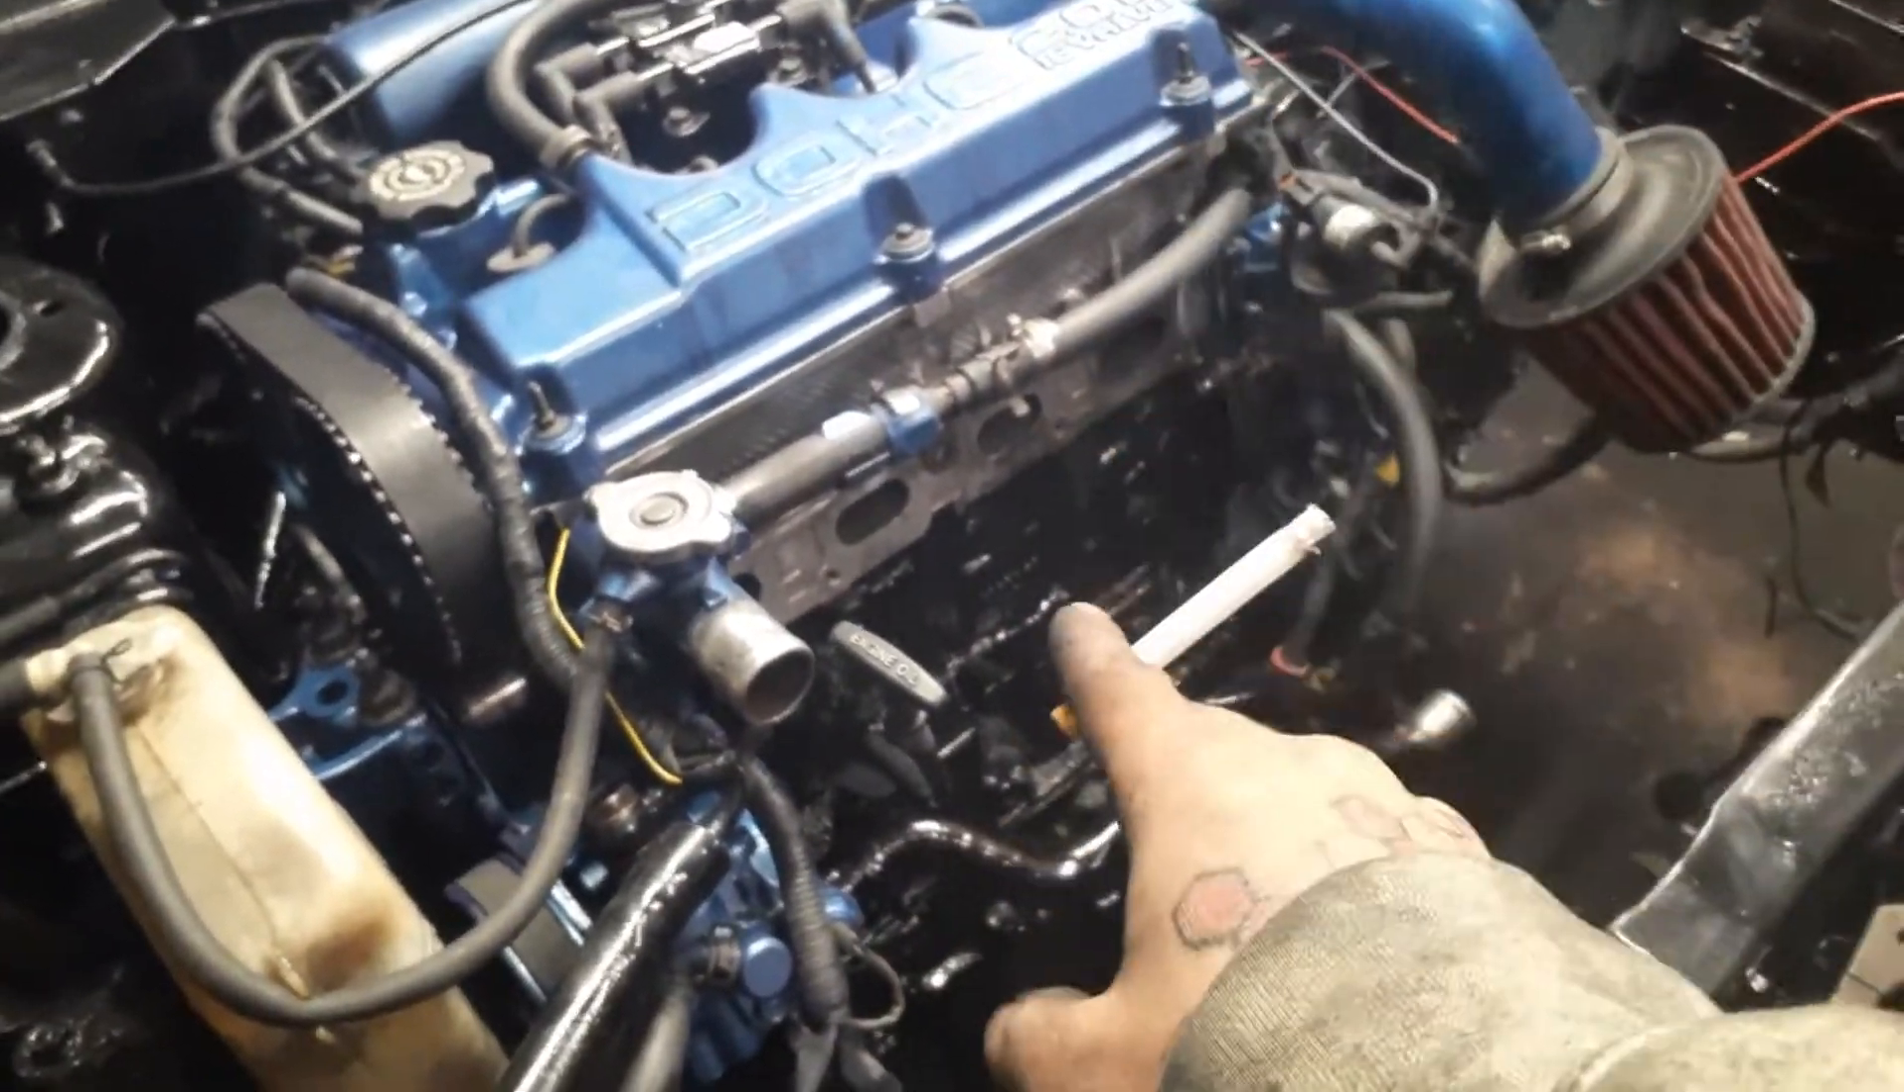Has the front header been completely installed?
No.